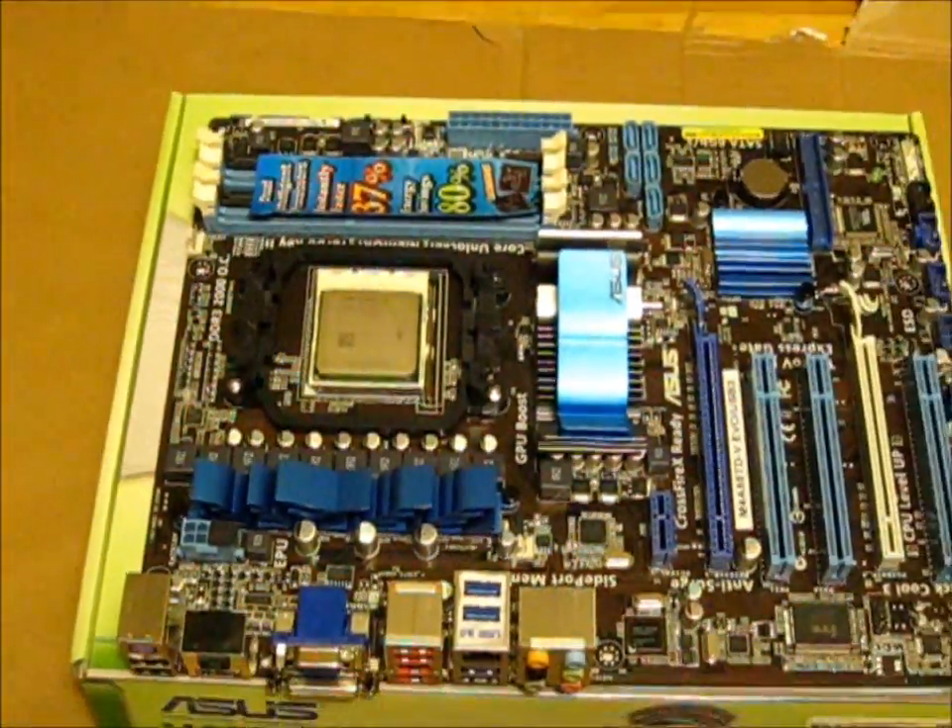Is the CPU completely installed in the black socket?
Yes.